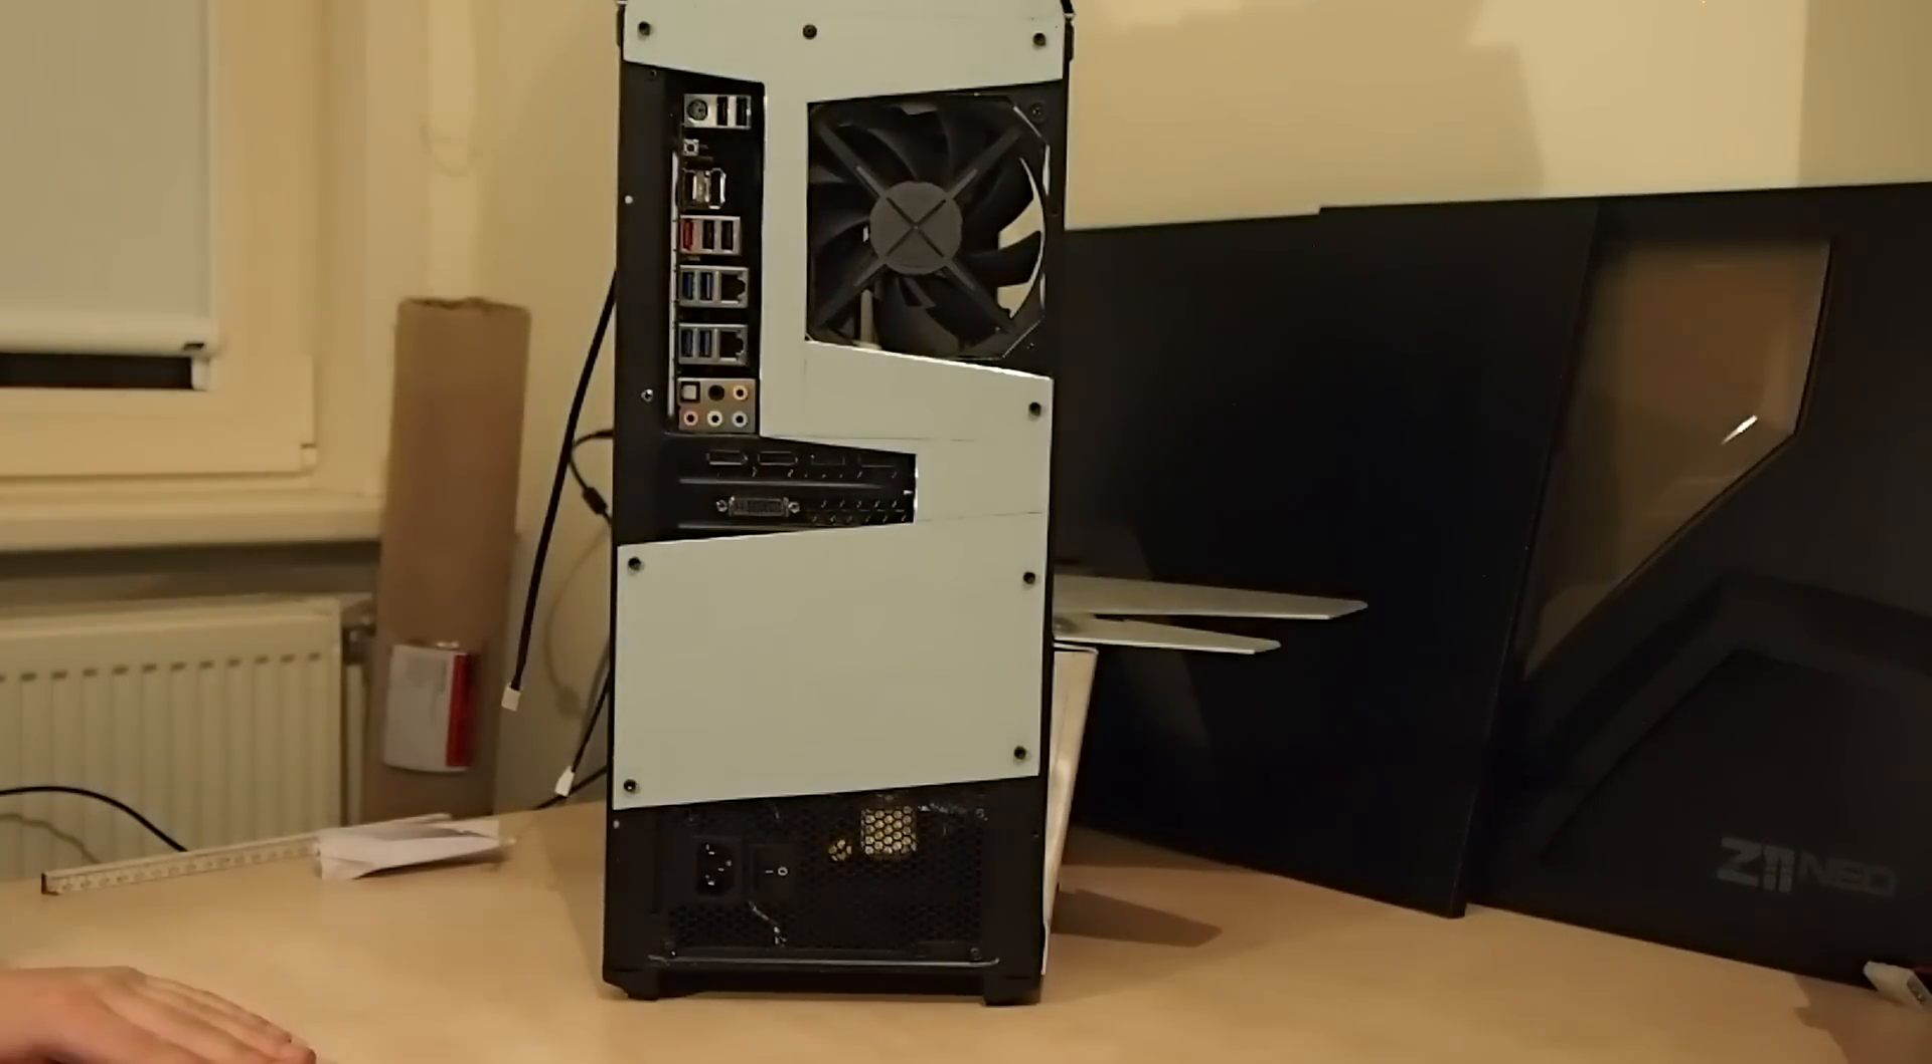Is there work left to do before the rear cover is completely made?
No.